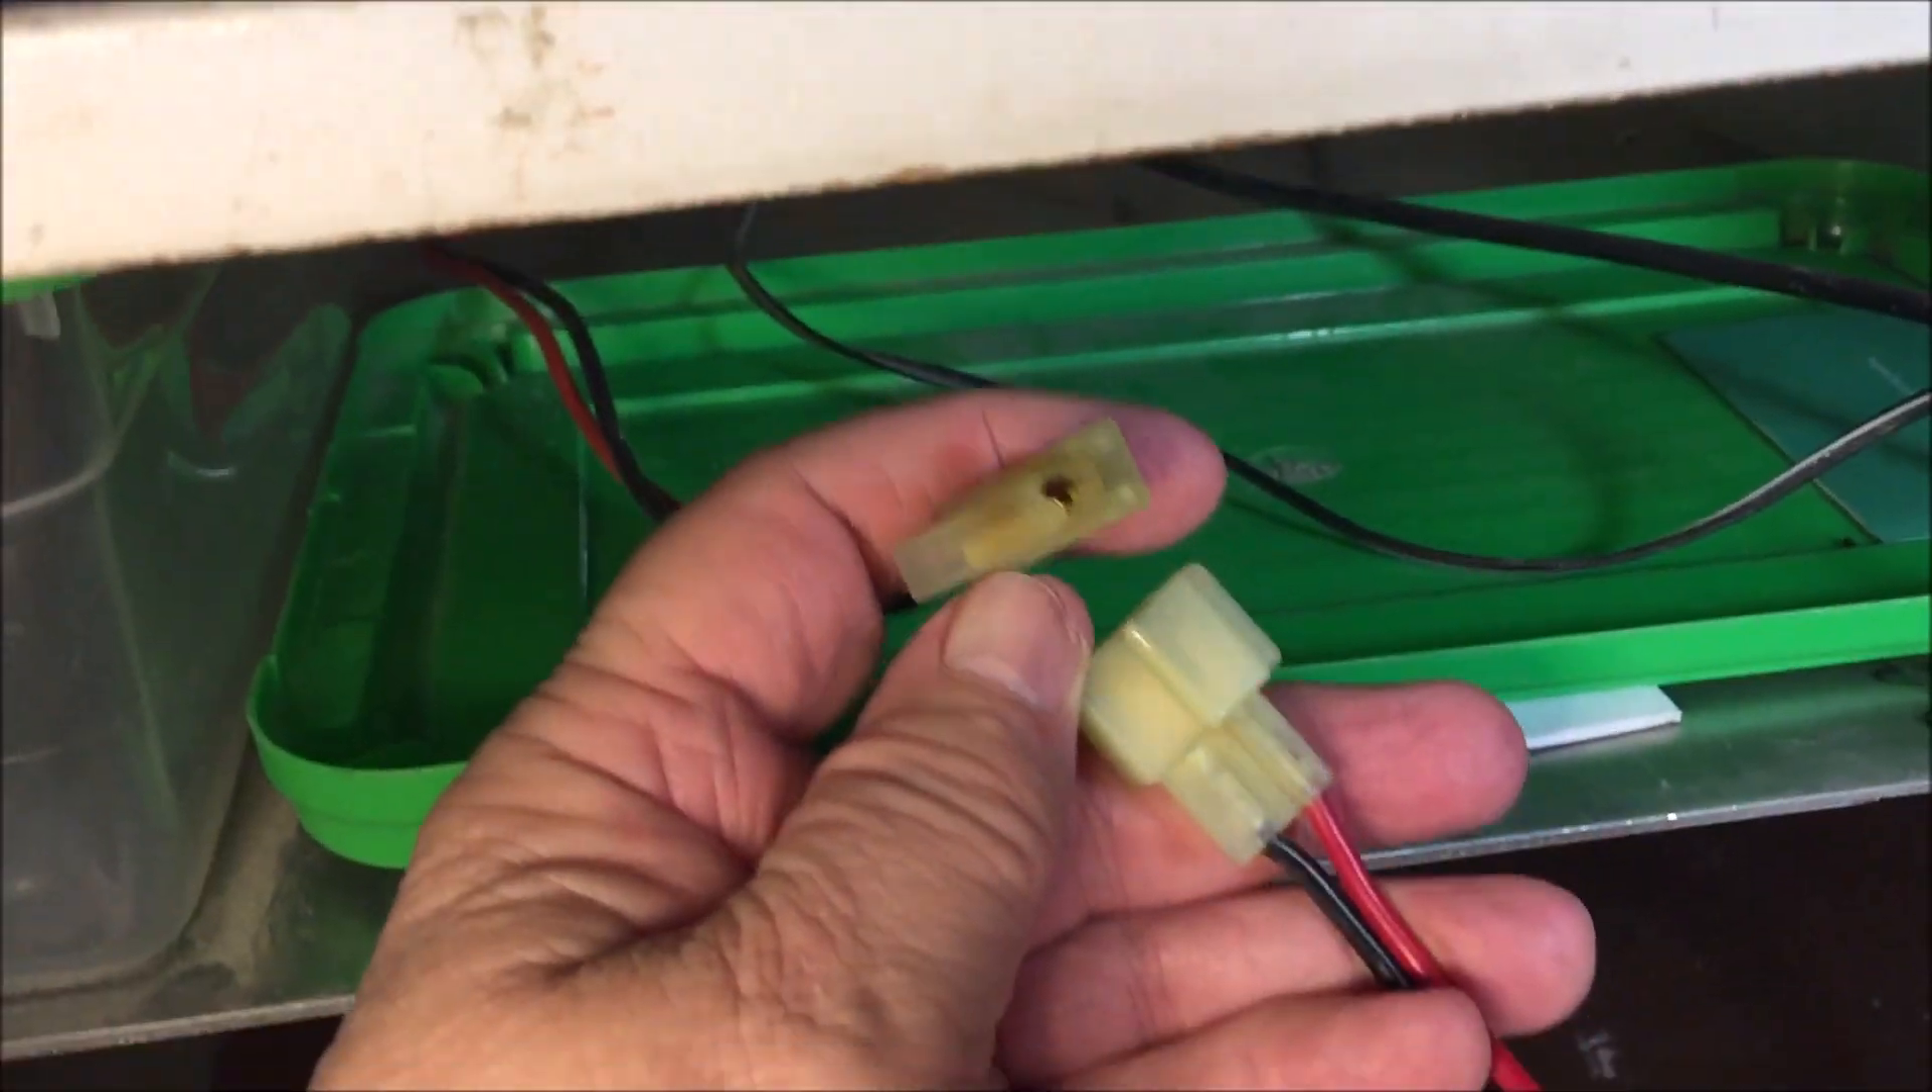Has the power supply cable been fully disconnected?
Yes.